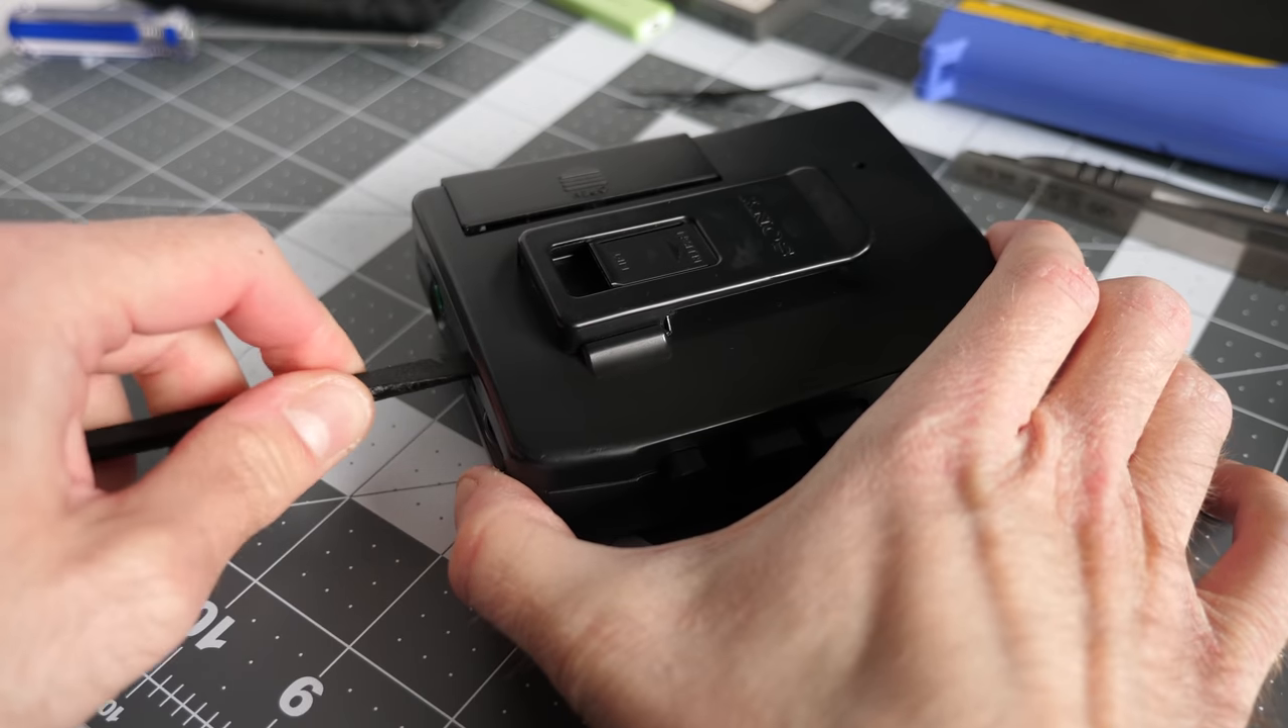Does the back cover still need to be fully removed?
Yes.